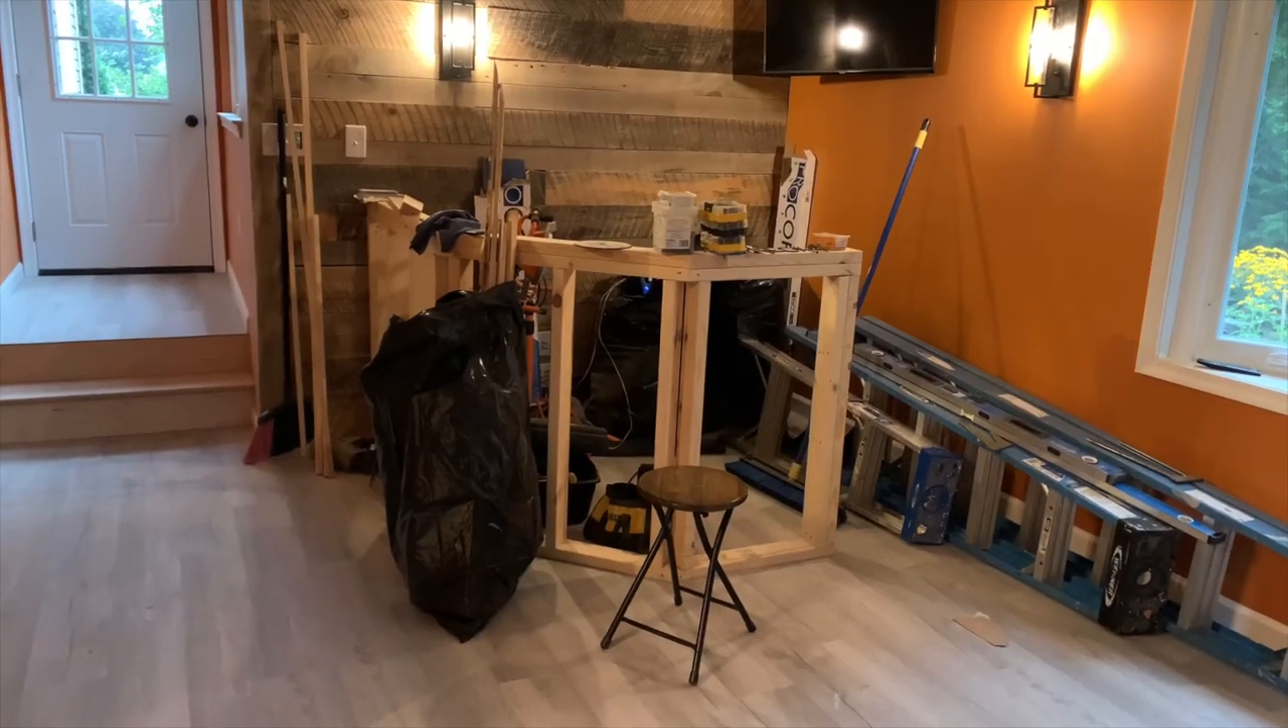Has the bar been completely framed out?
Yes.